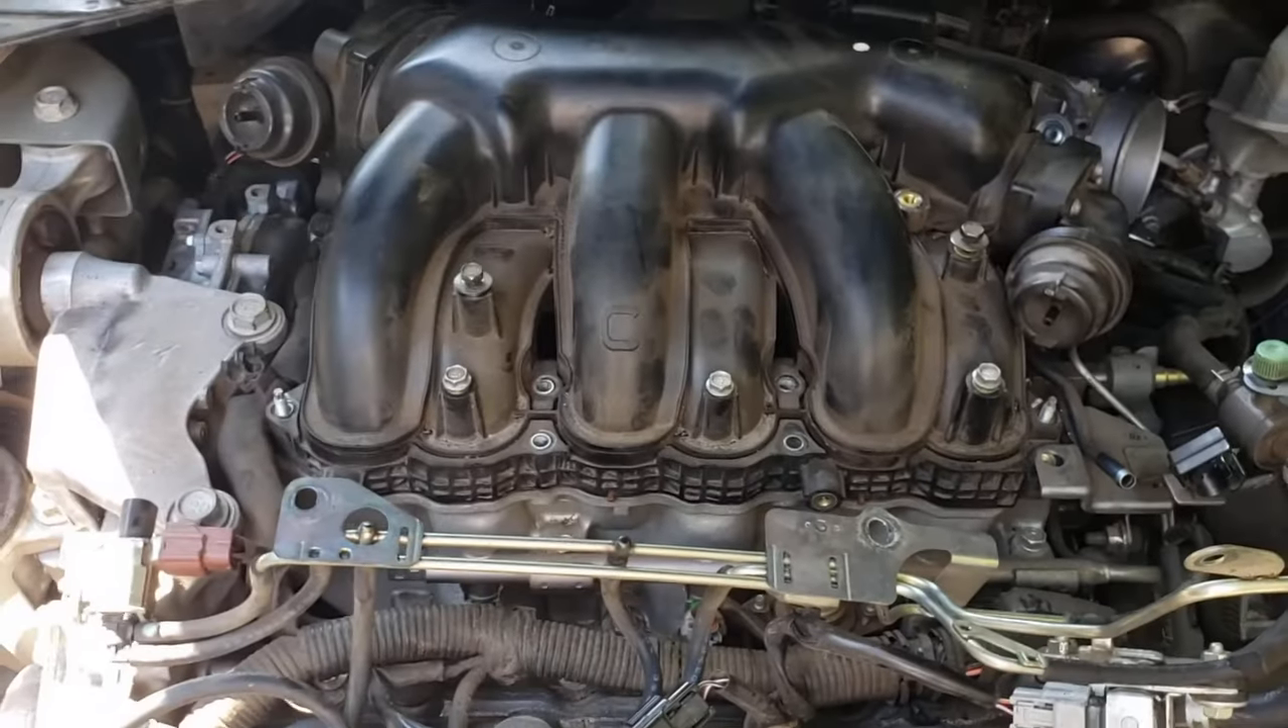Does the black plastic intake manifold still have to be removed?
Yes.